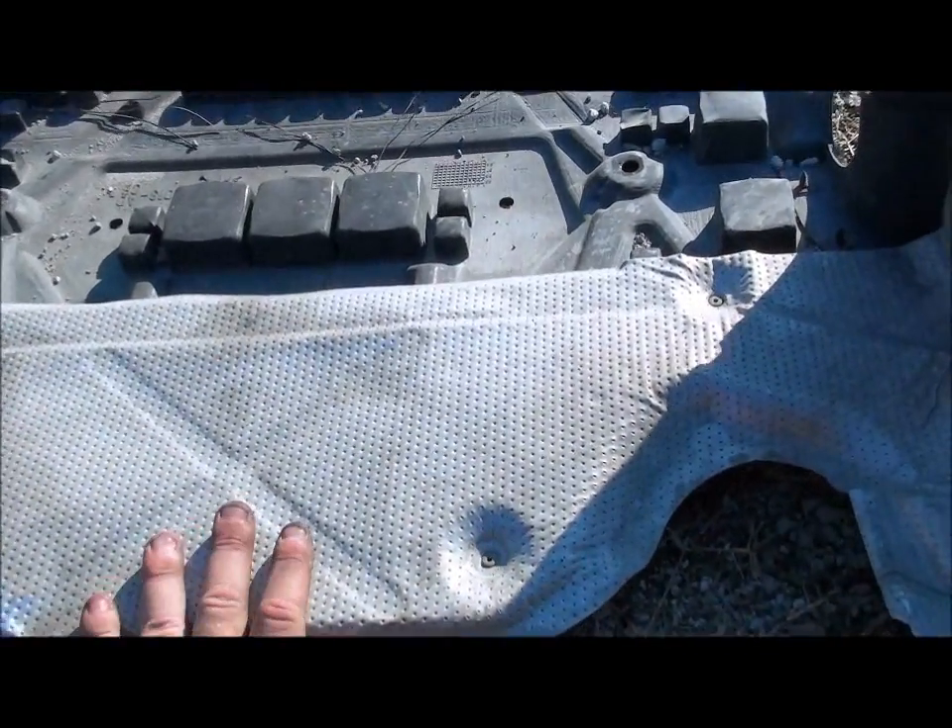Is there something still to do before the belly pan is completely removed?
No.